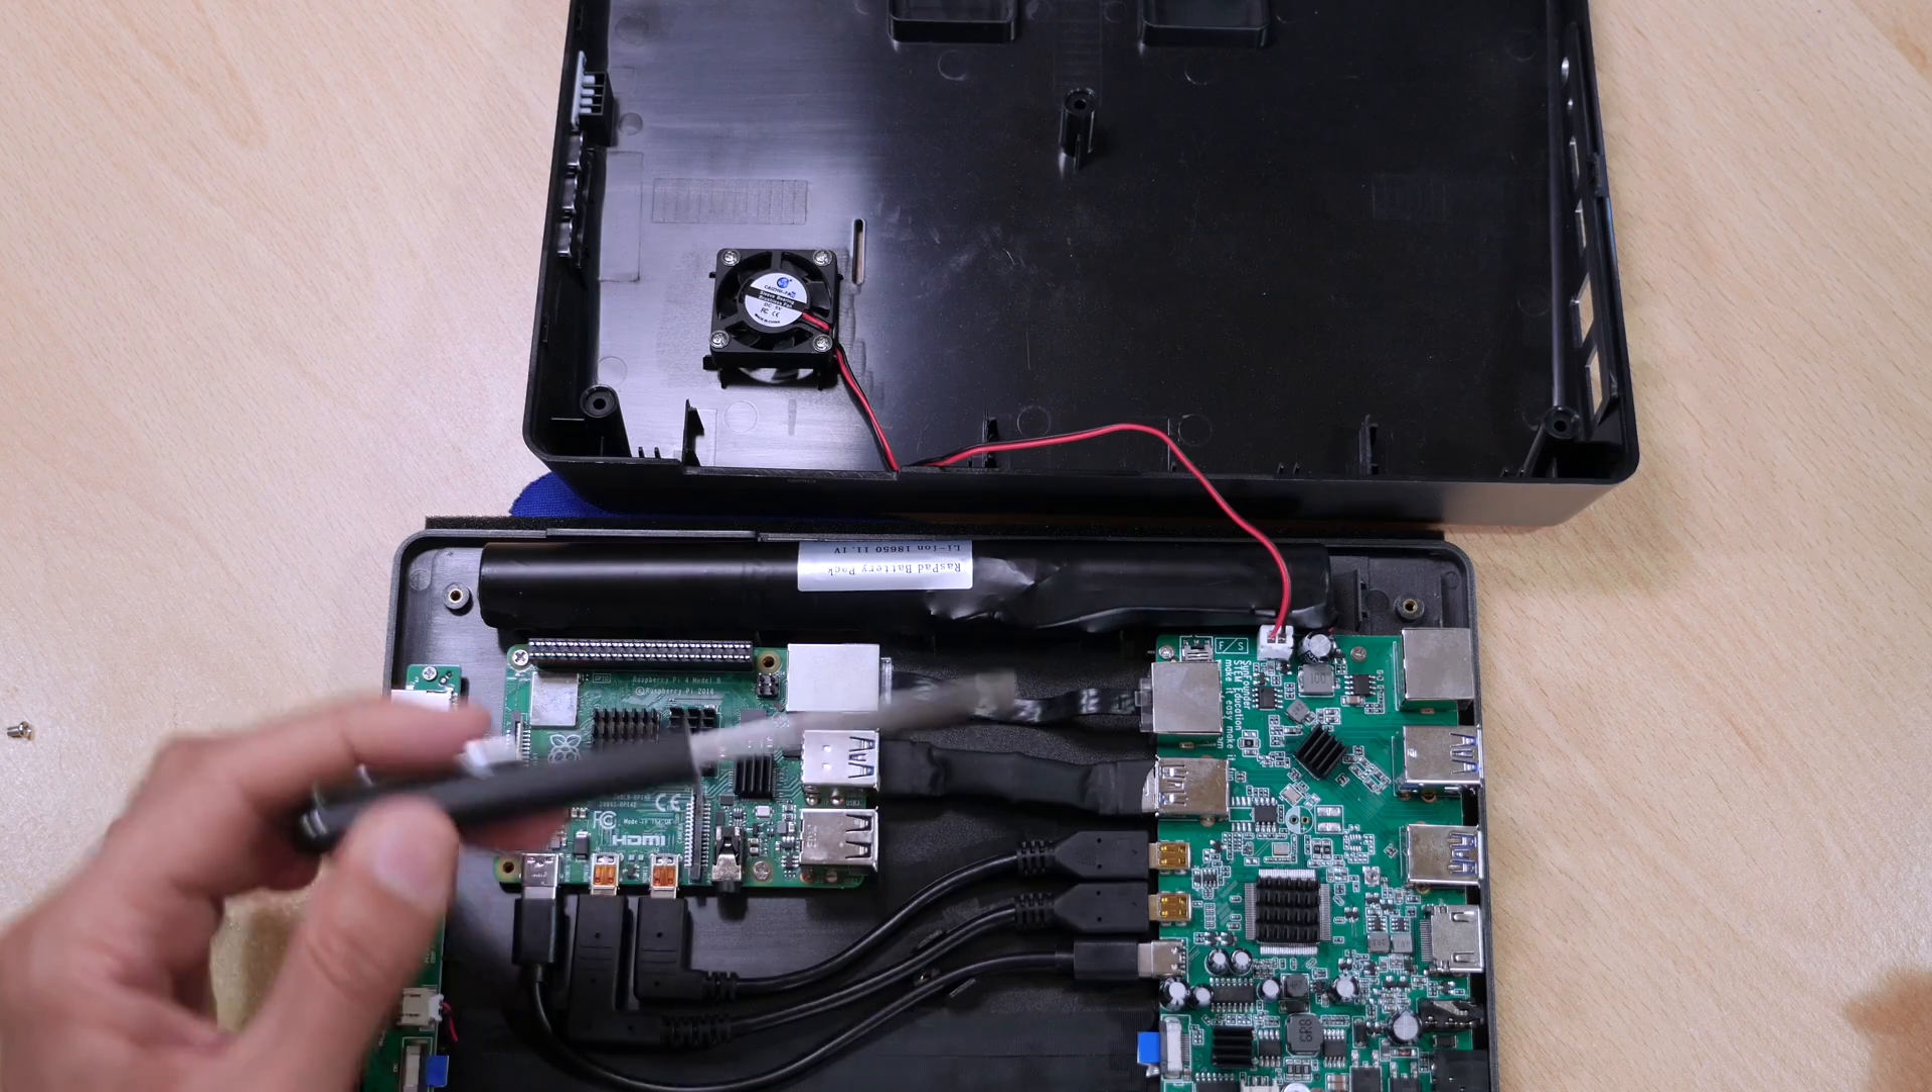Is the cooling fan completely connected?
Yes.